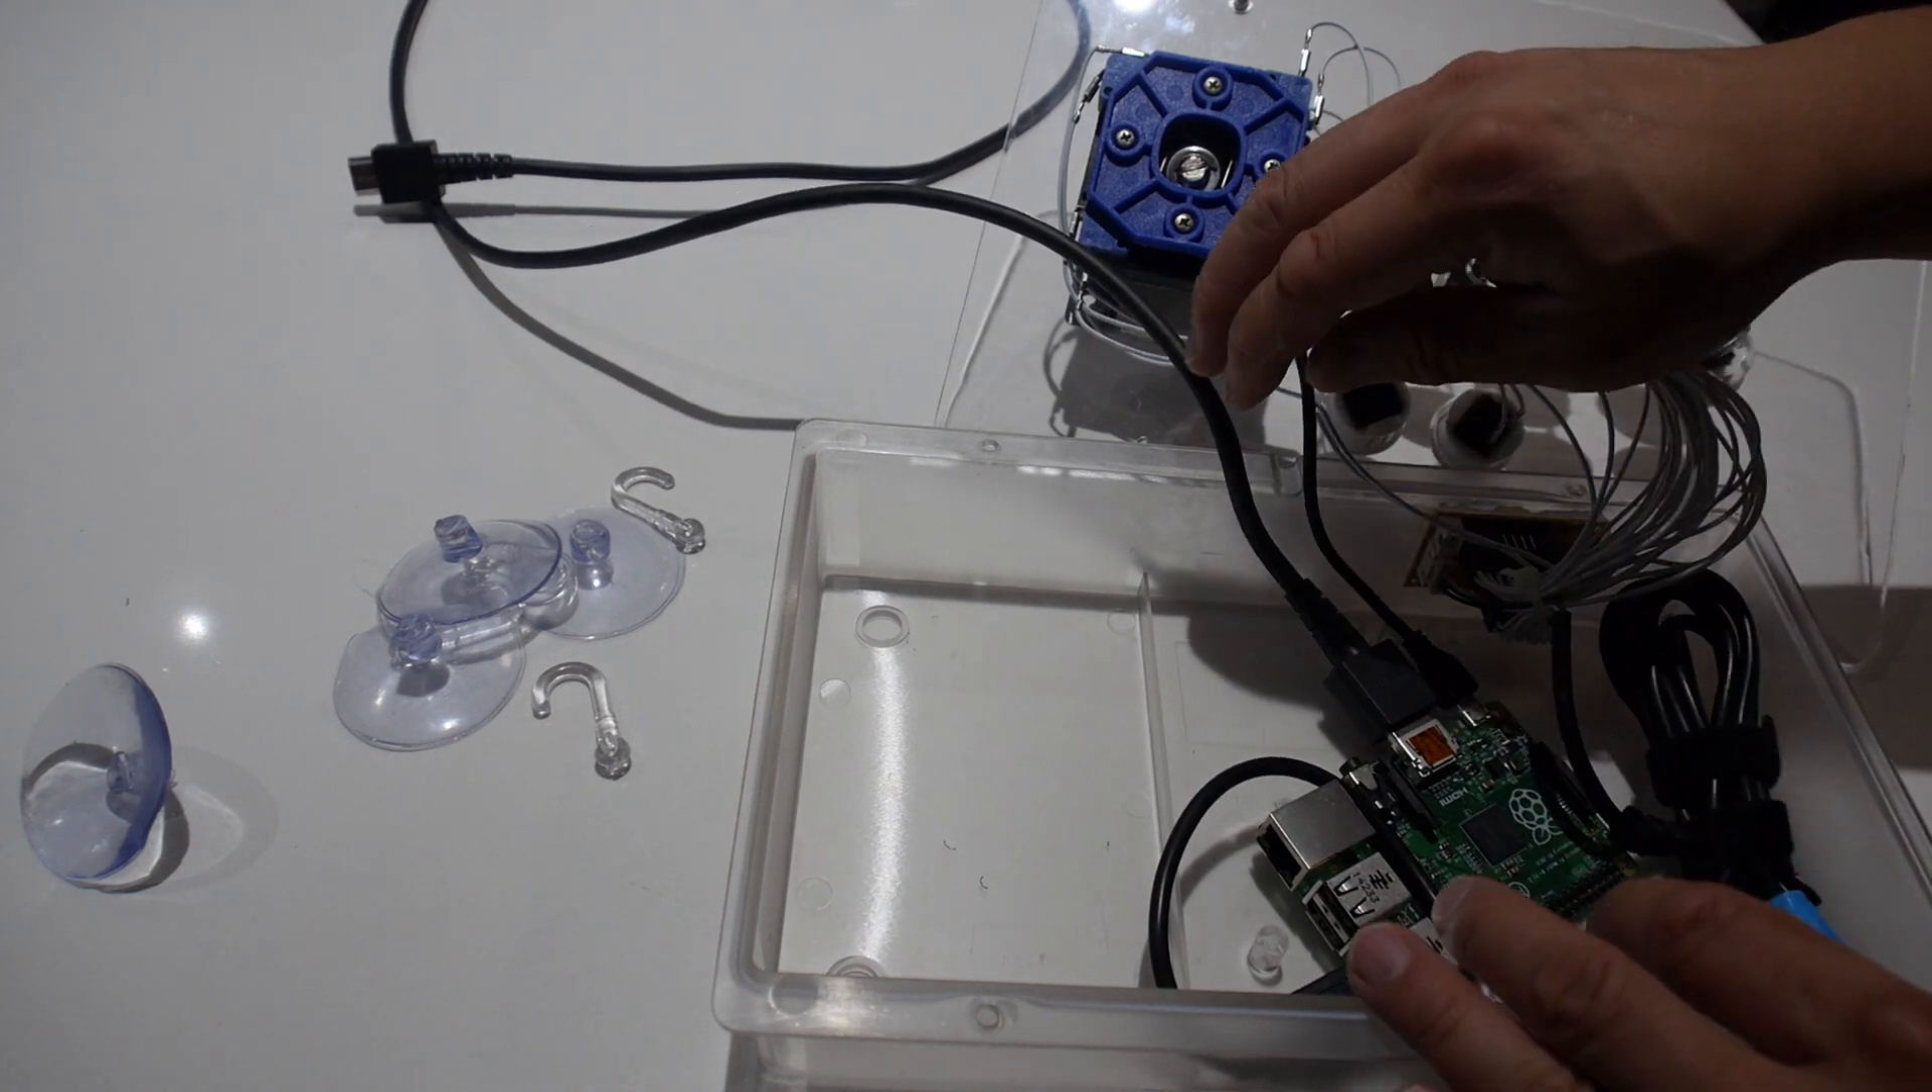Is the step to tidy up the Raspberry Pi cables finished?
No.